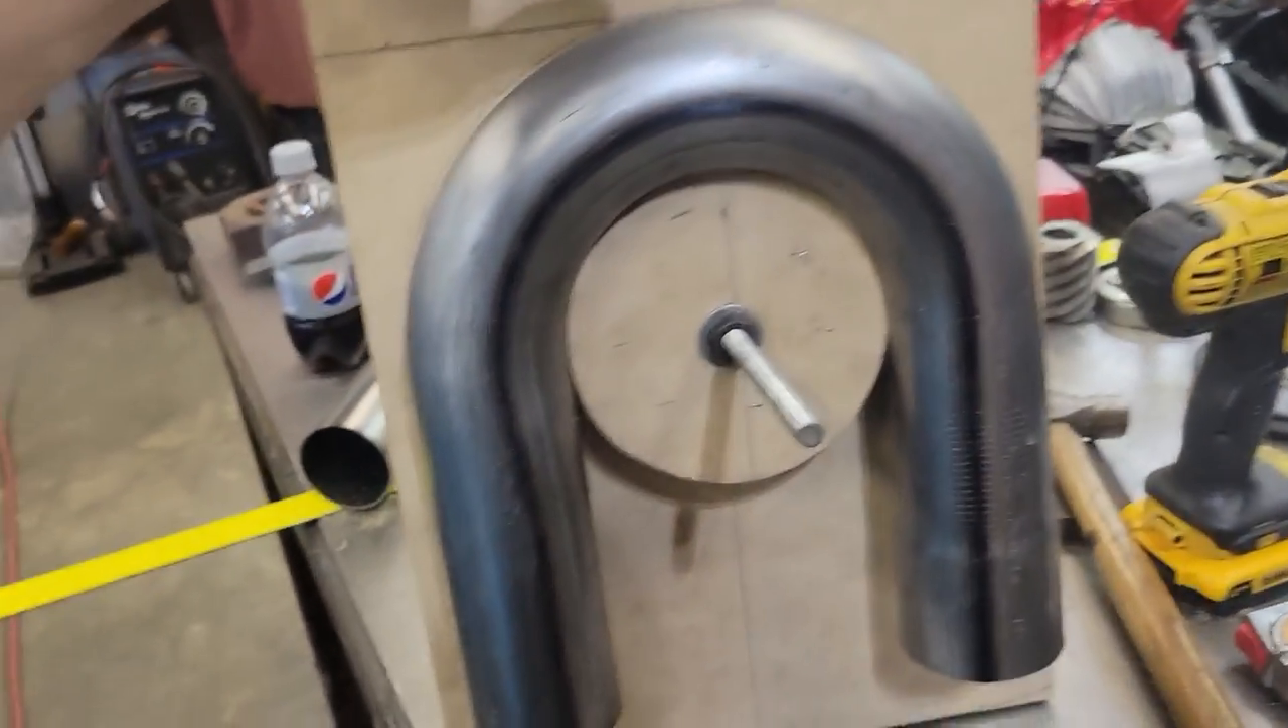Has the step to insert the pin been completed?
Yes.